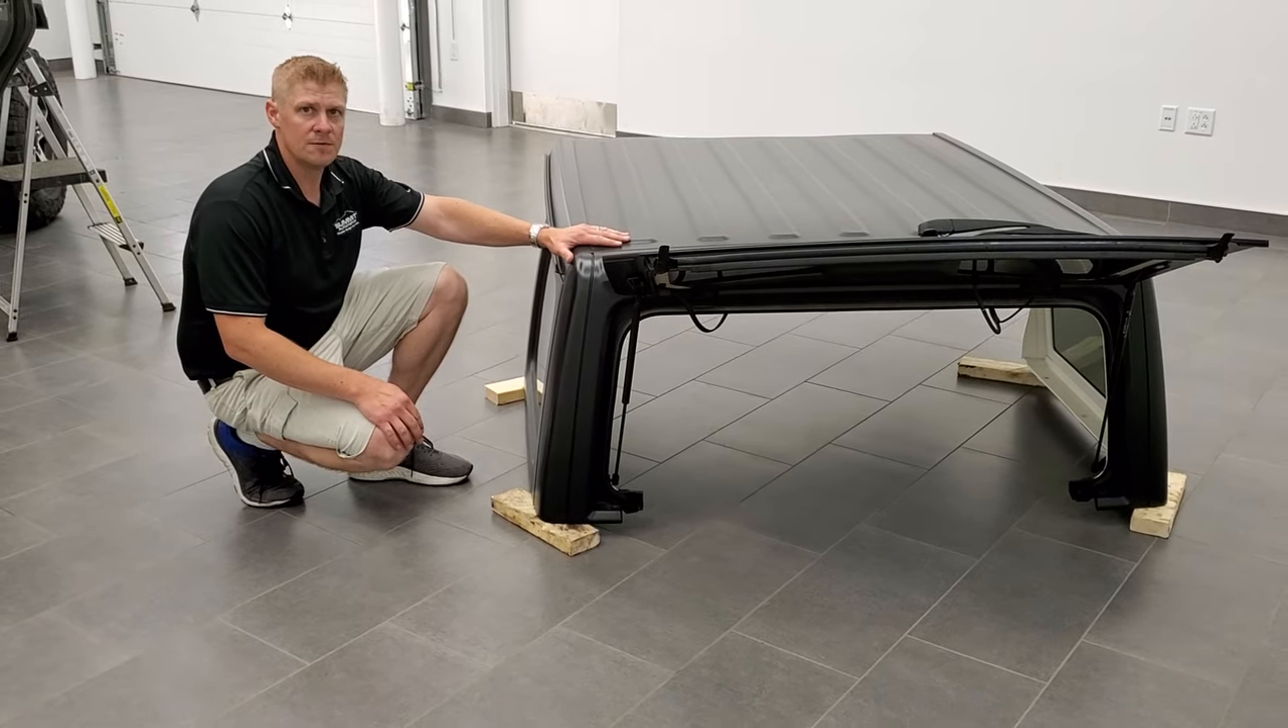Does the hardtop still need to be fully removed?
No.